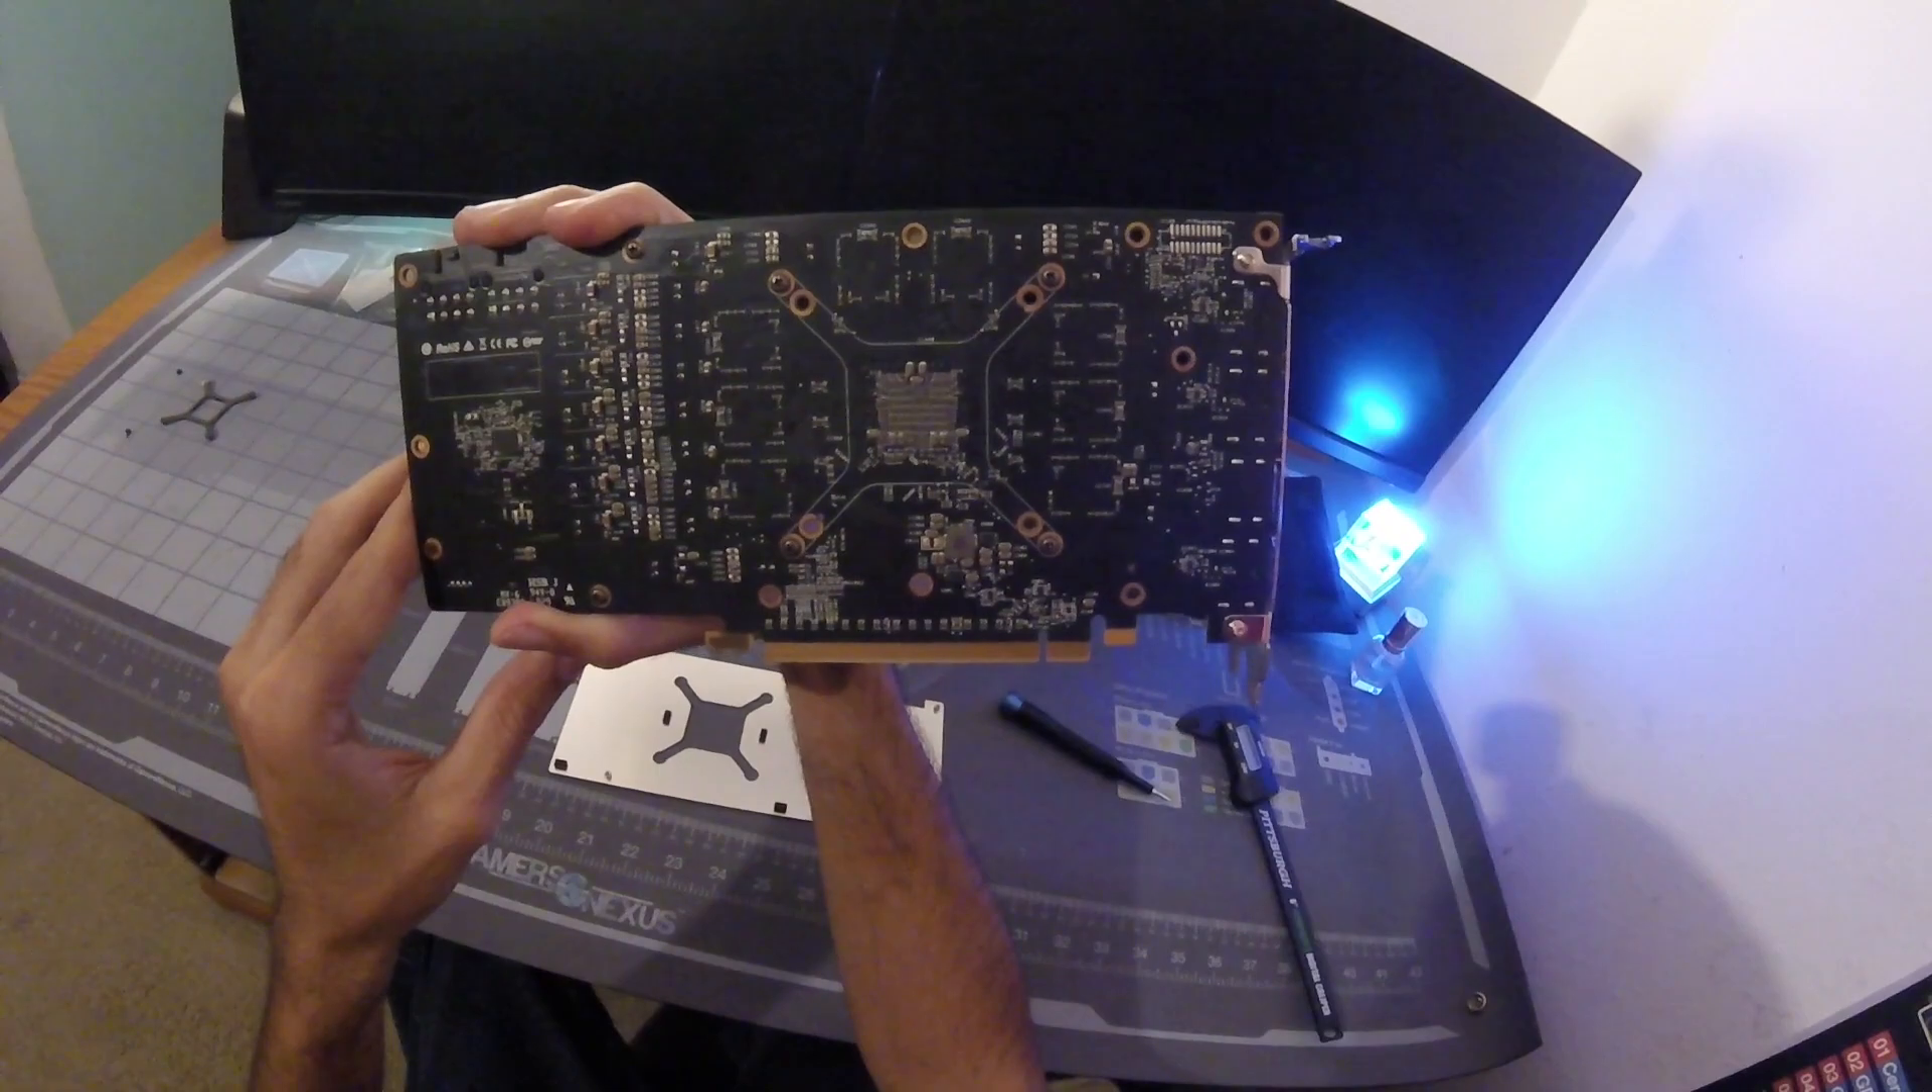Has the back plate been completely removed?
Yes.